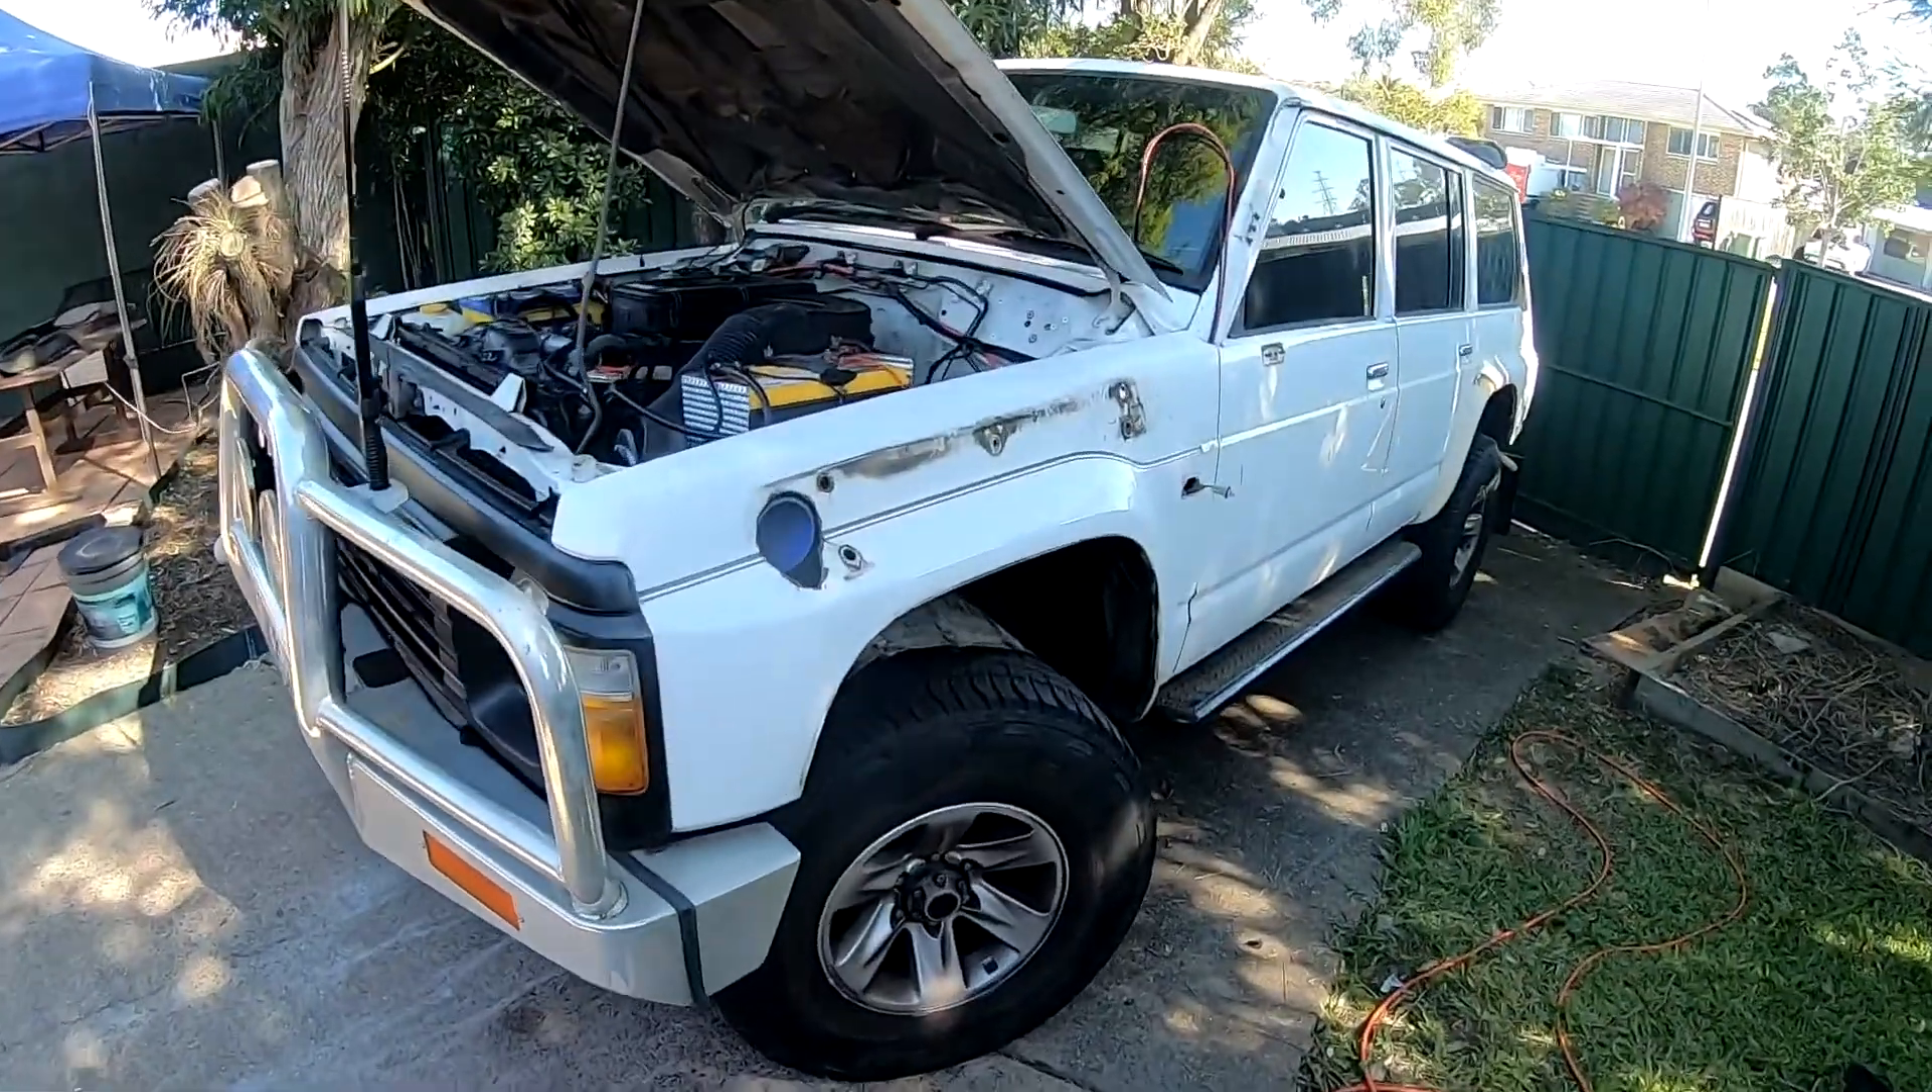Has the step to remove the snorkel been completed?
Yes.